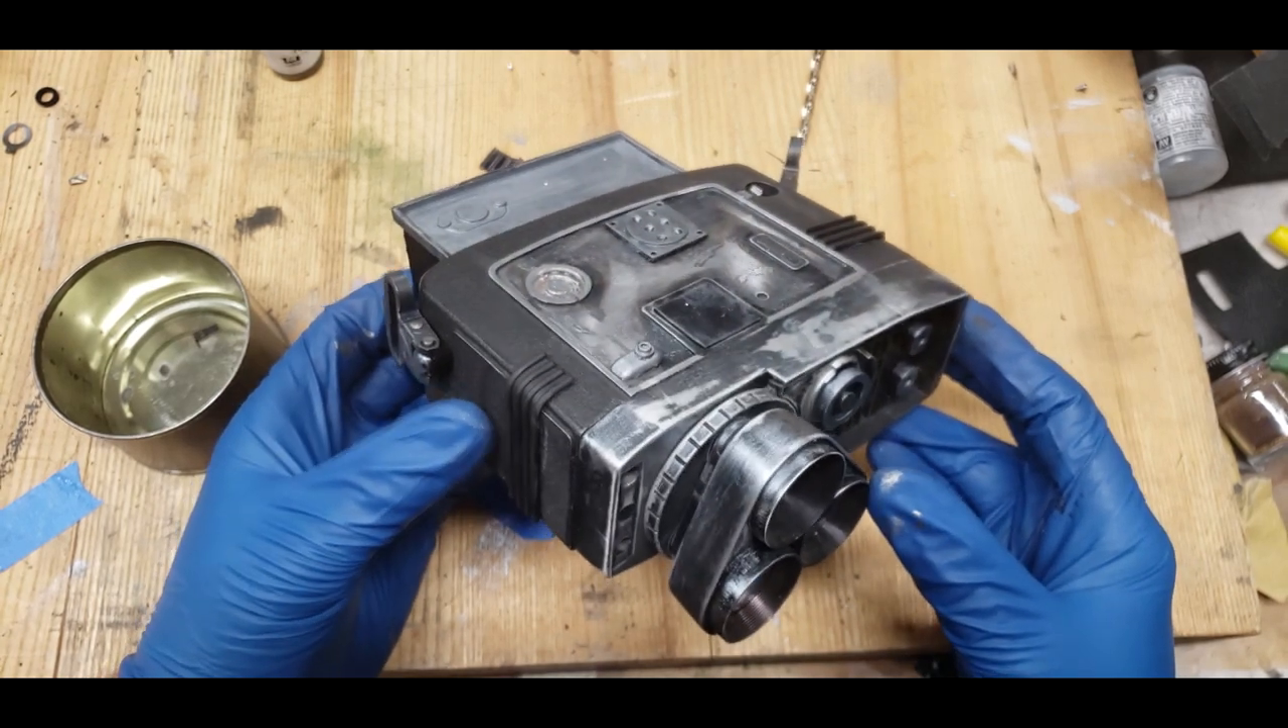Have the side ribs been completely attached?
Yes.